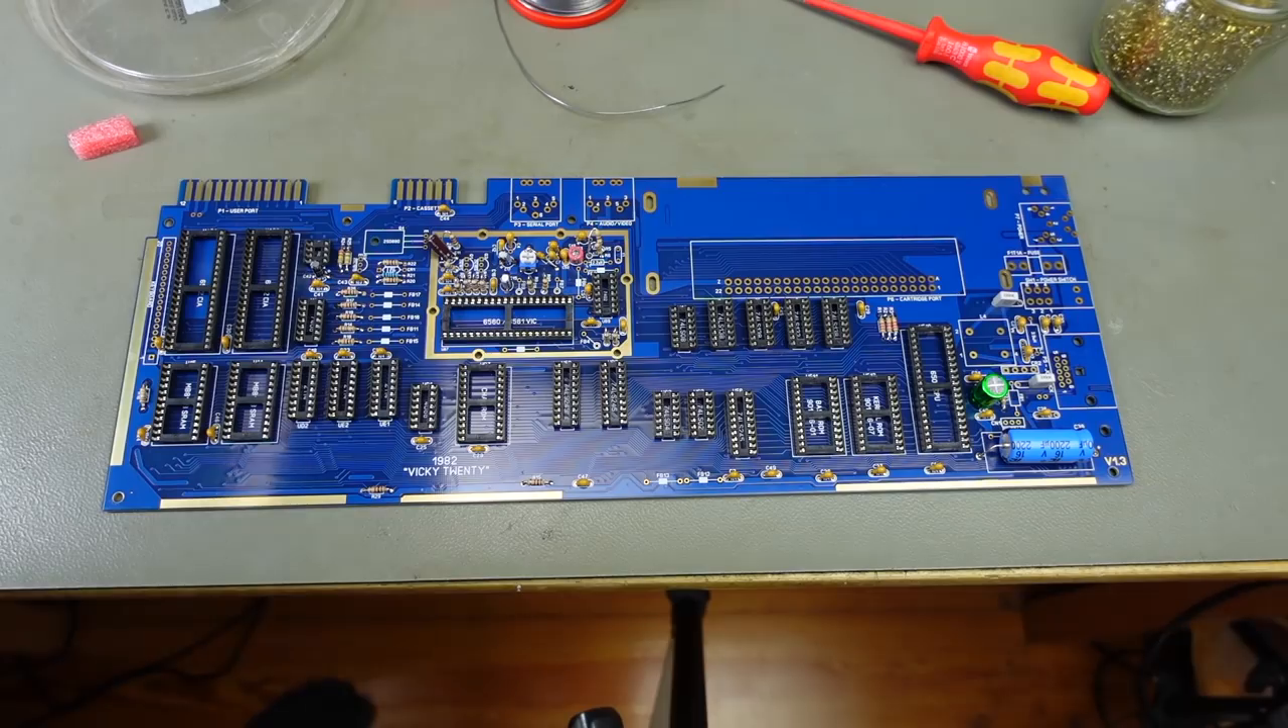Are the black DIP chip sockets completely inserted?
Yes.